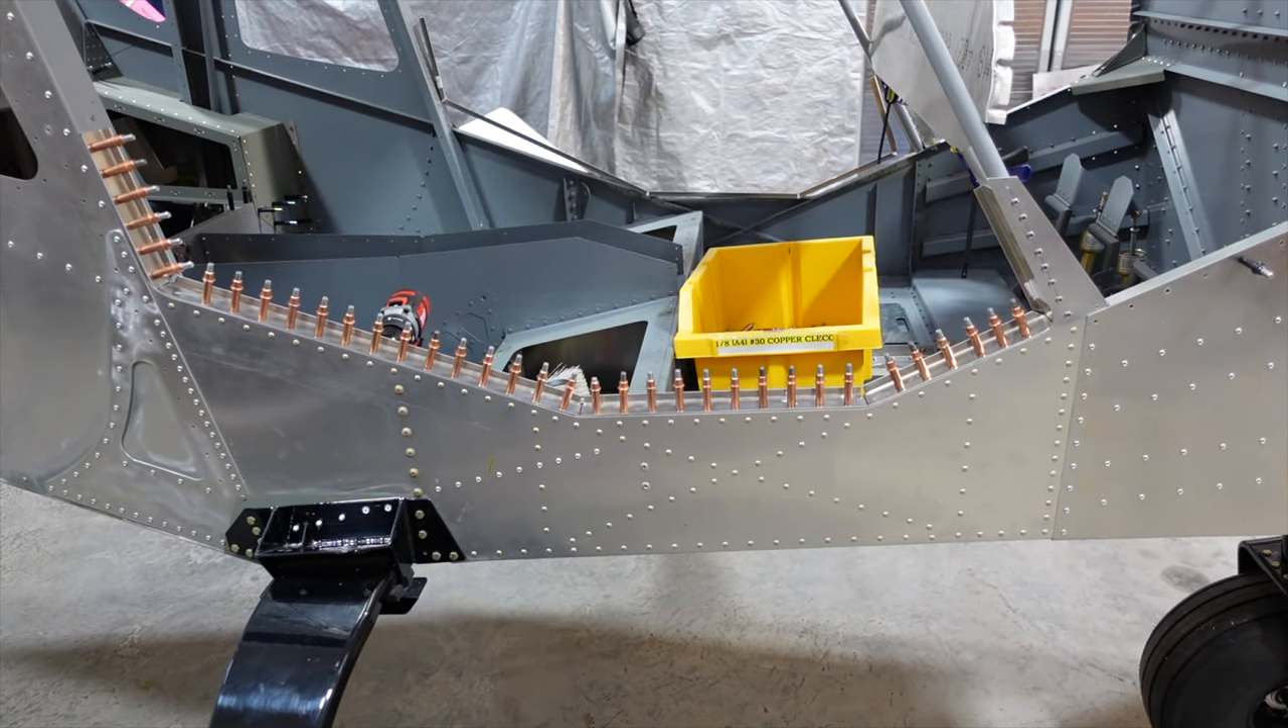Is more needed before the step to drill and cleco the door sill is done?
No.